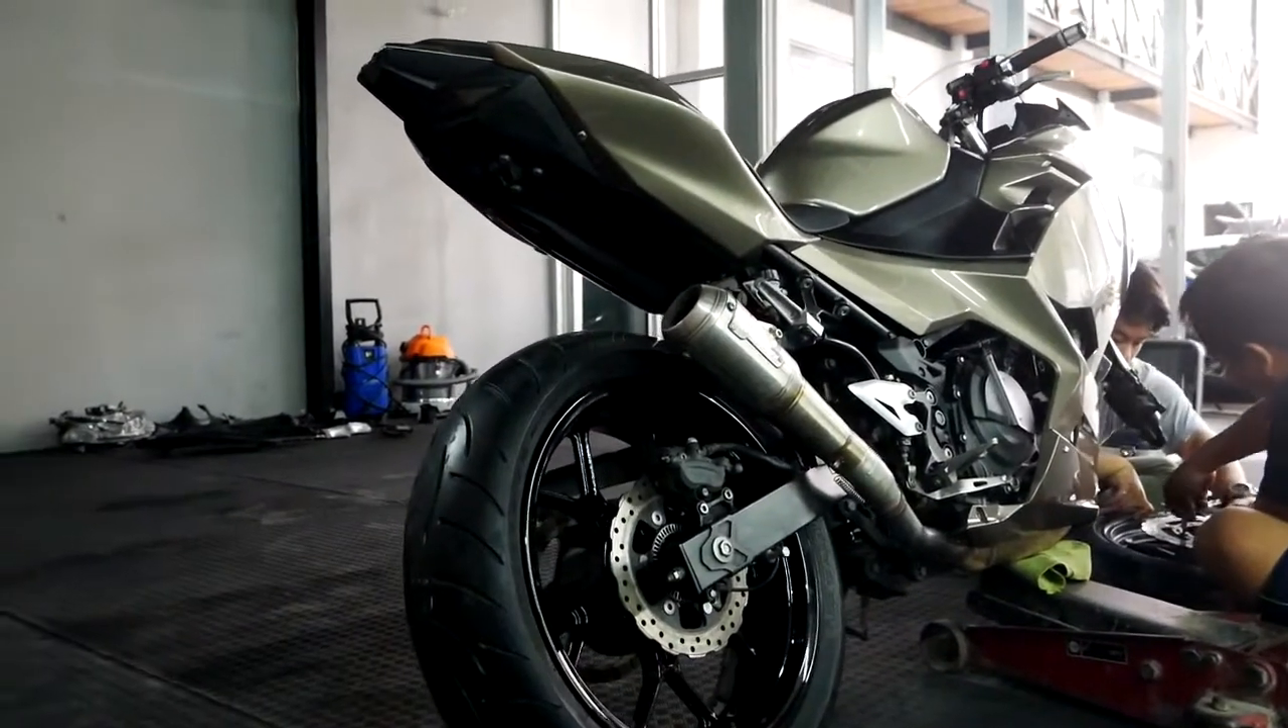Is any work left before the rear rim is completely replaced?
No.